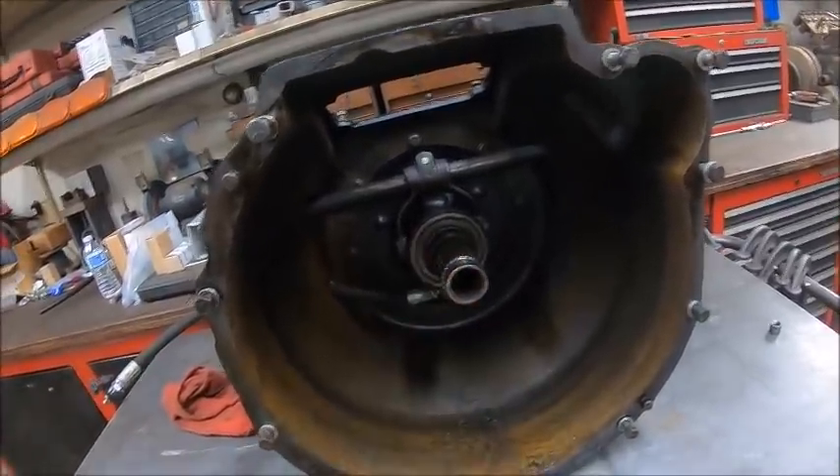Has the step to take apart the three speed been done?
No.